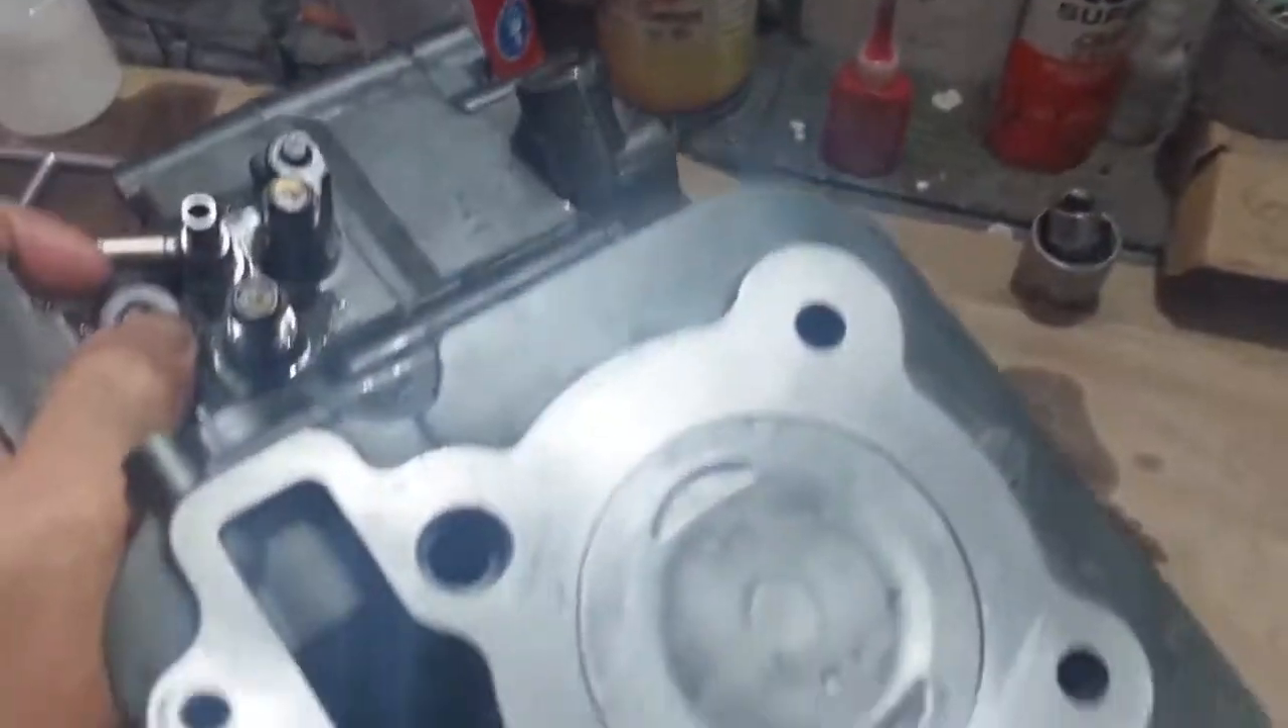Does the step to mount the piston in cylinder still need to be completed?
No.